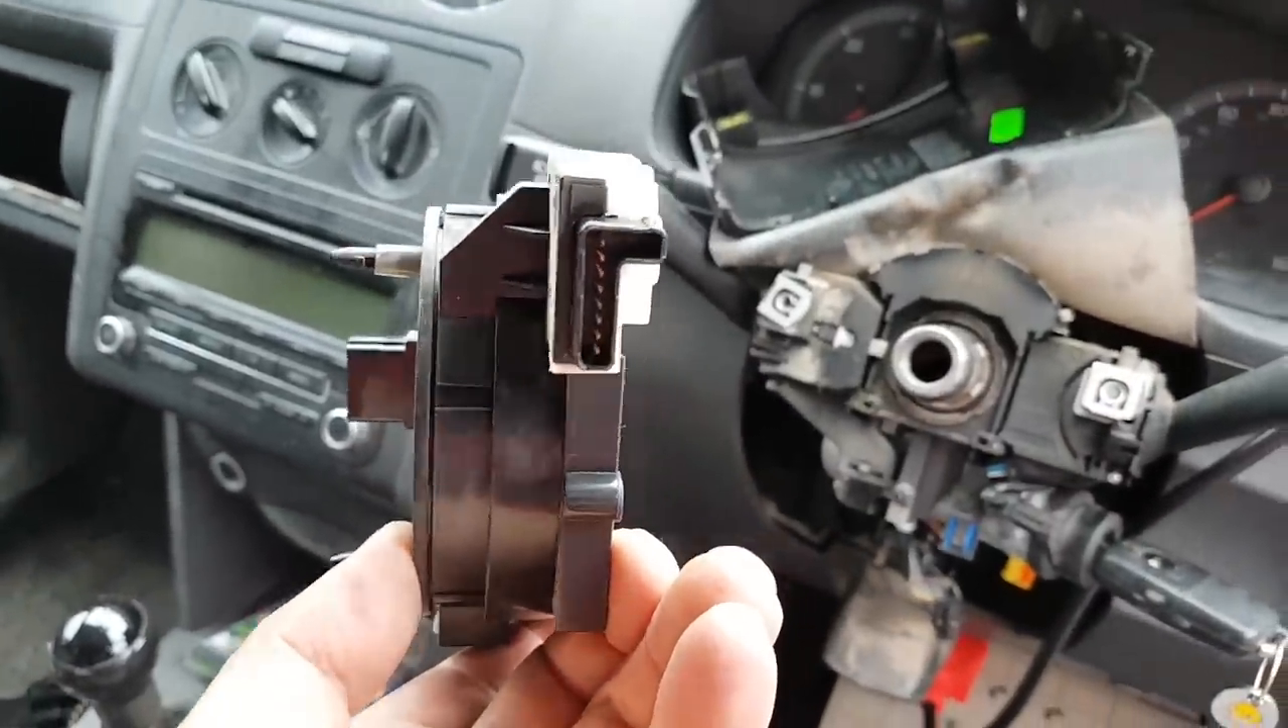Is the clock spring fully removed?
Yes.